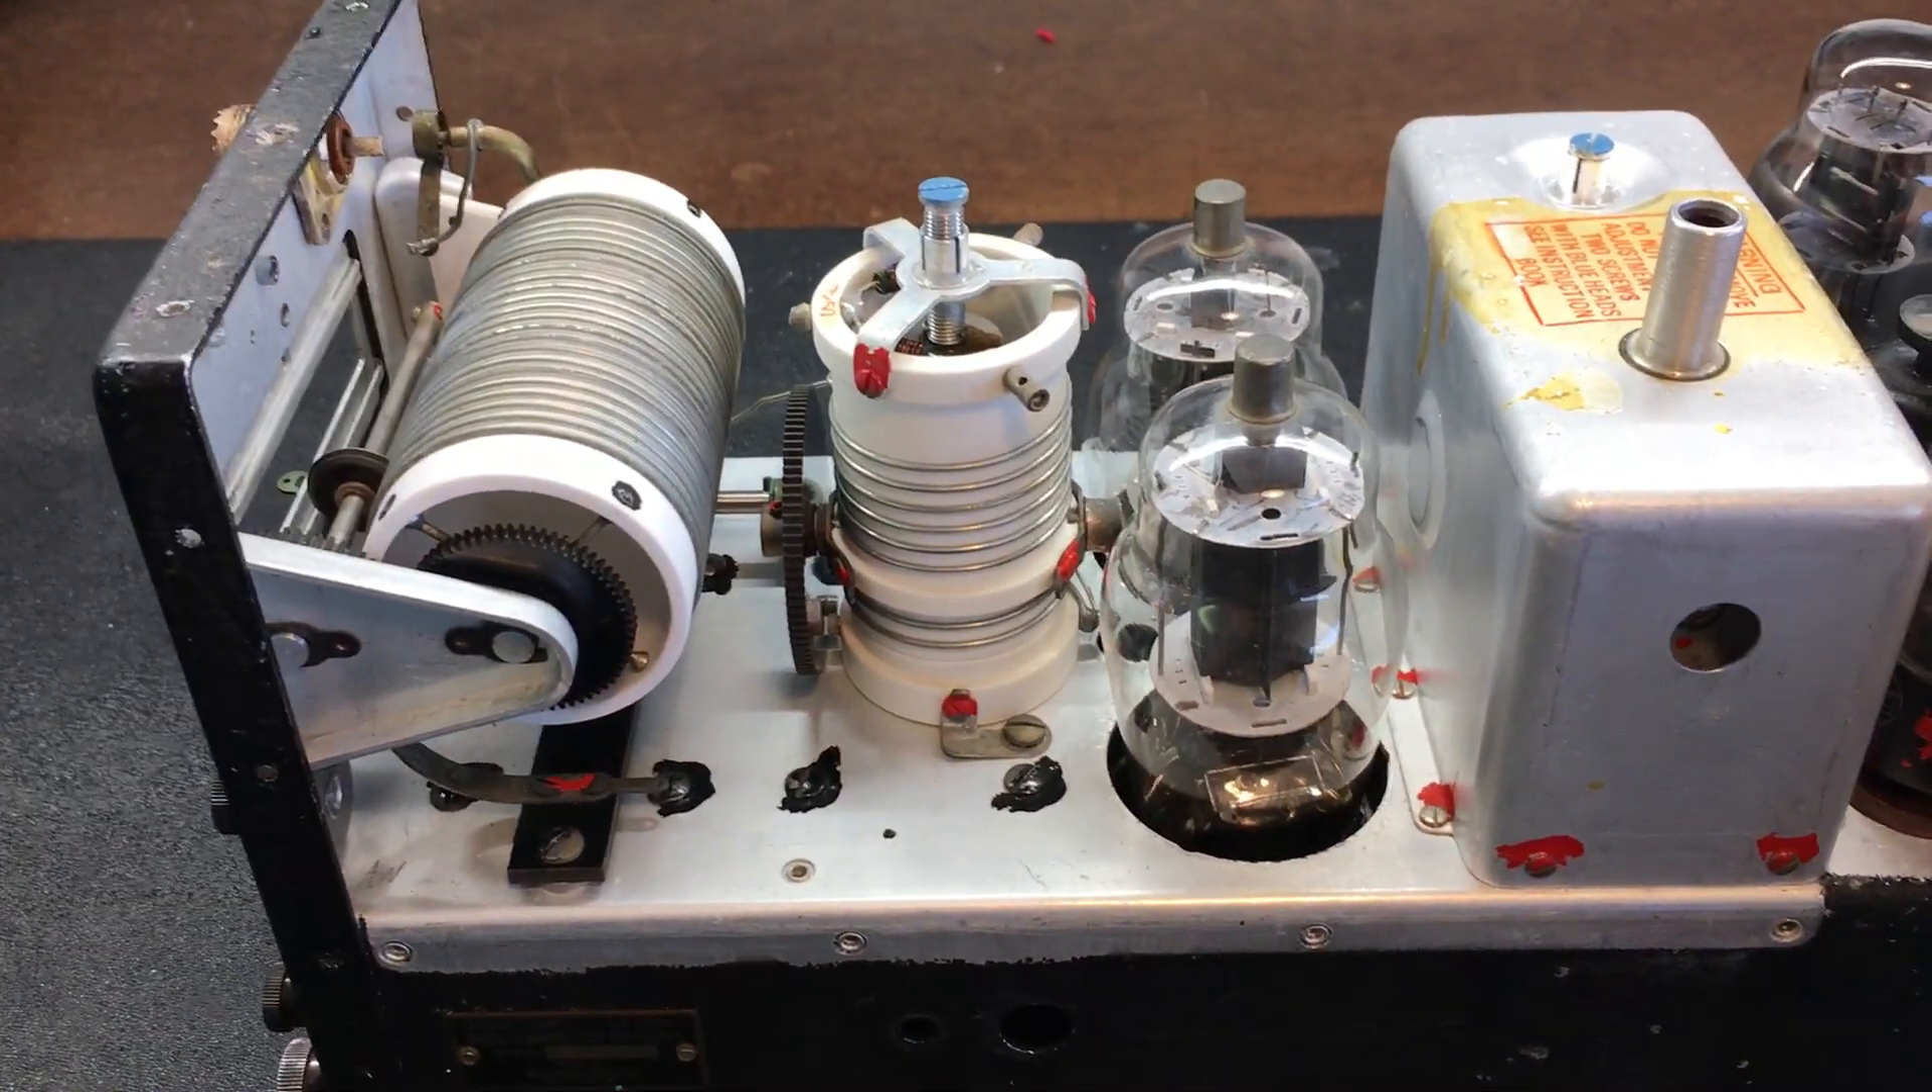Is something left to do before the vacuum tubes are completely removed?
Yes.